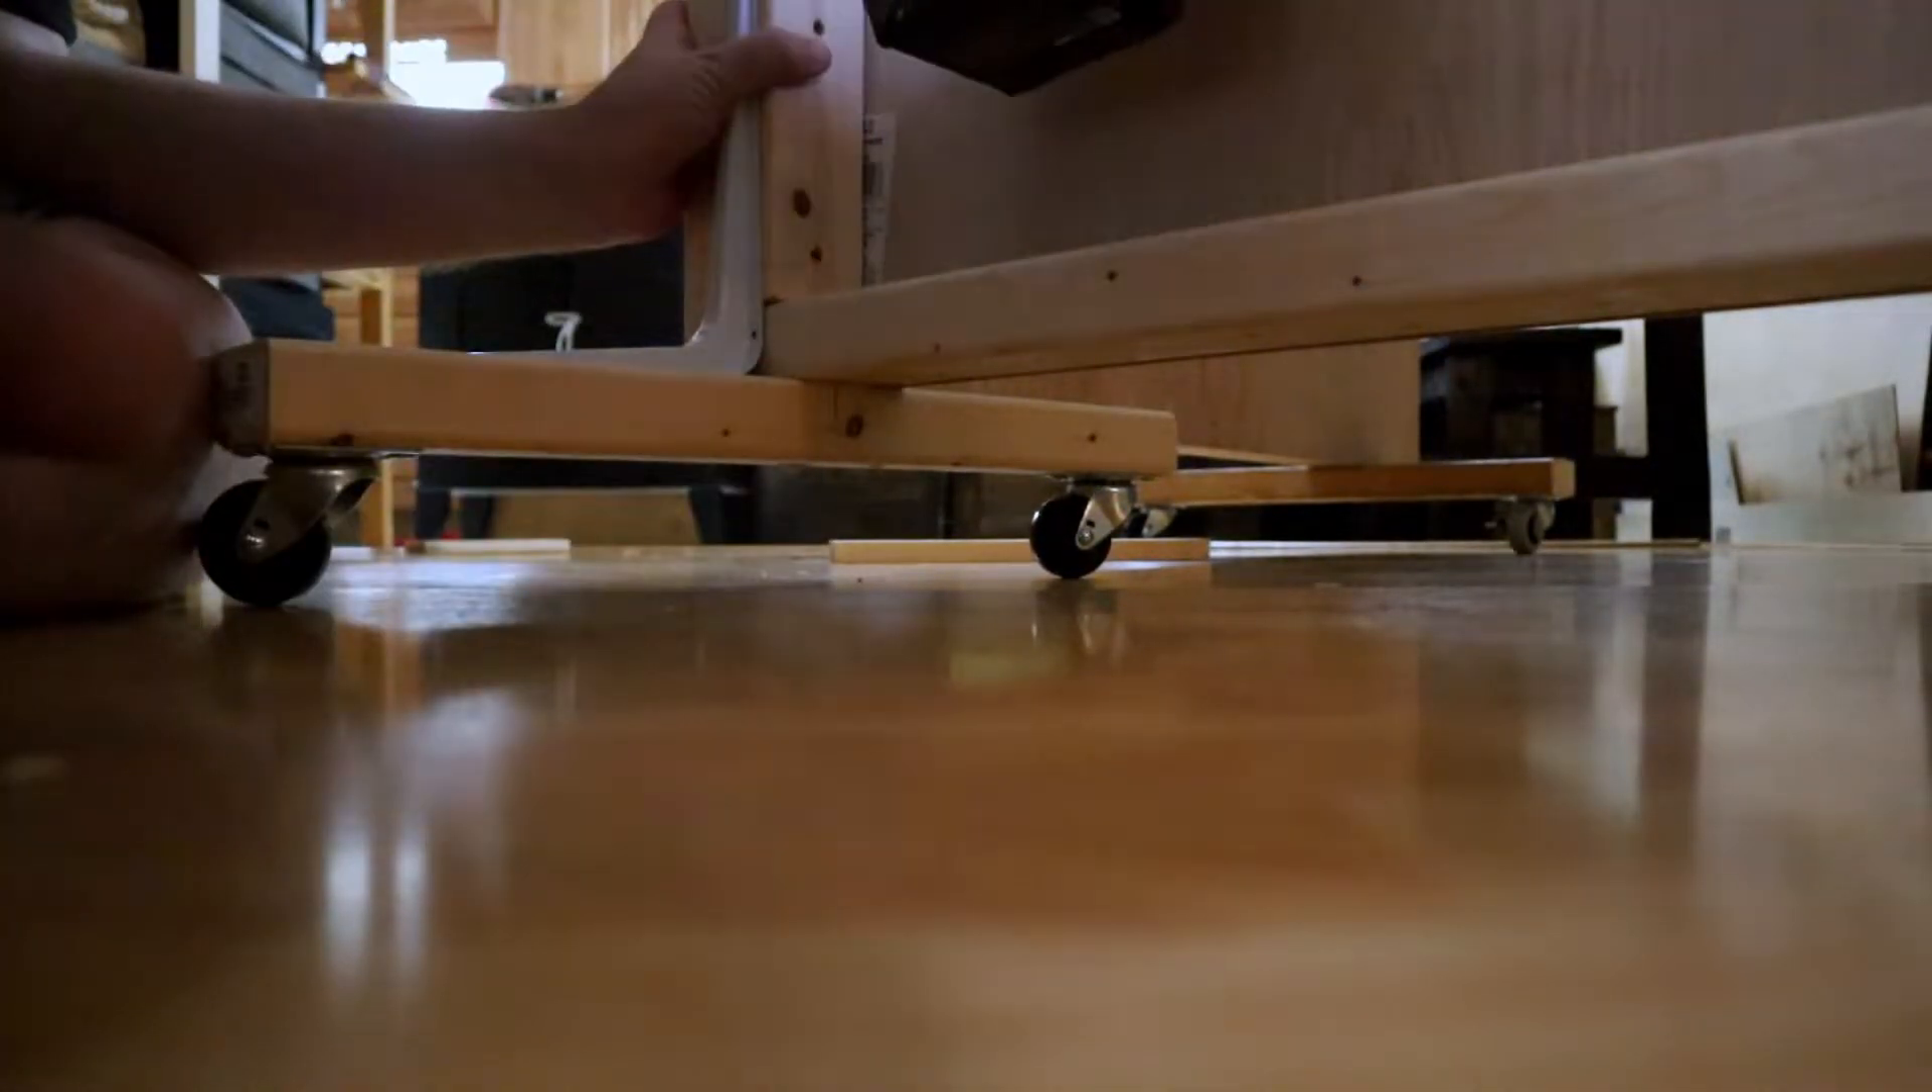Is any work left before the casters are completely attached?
No.